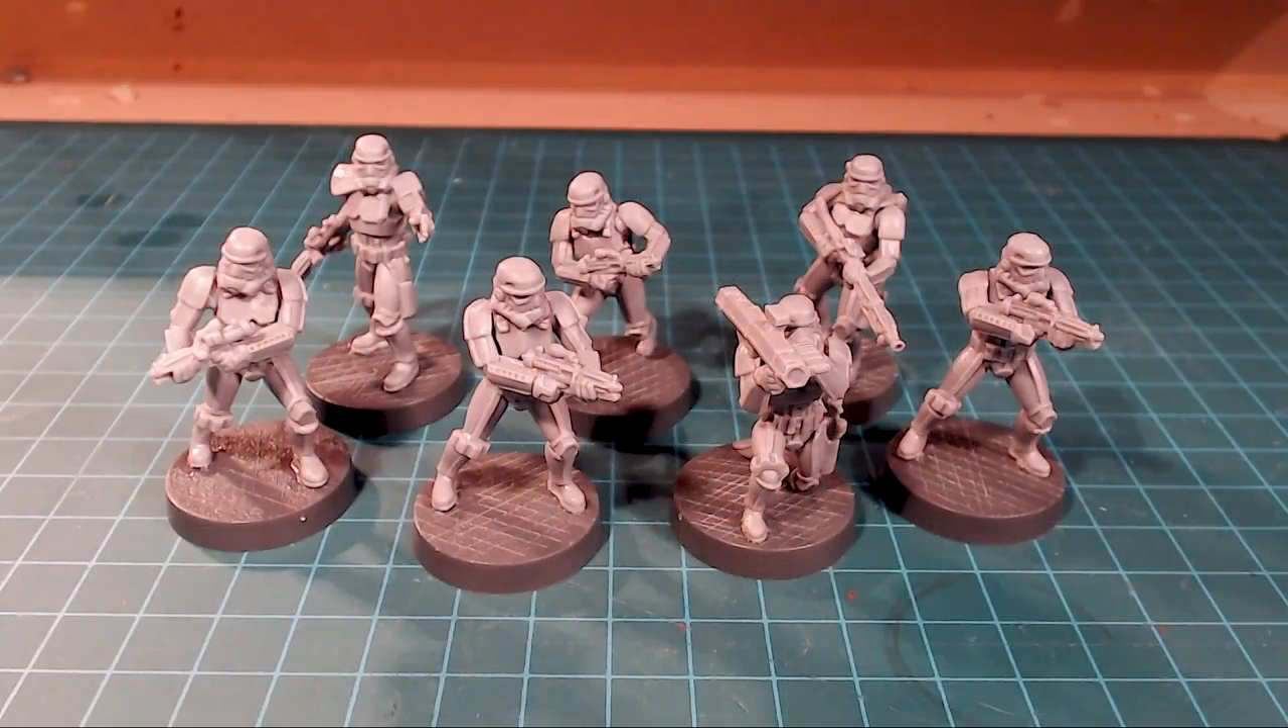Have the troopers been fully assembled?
Yes.